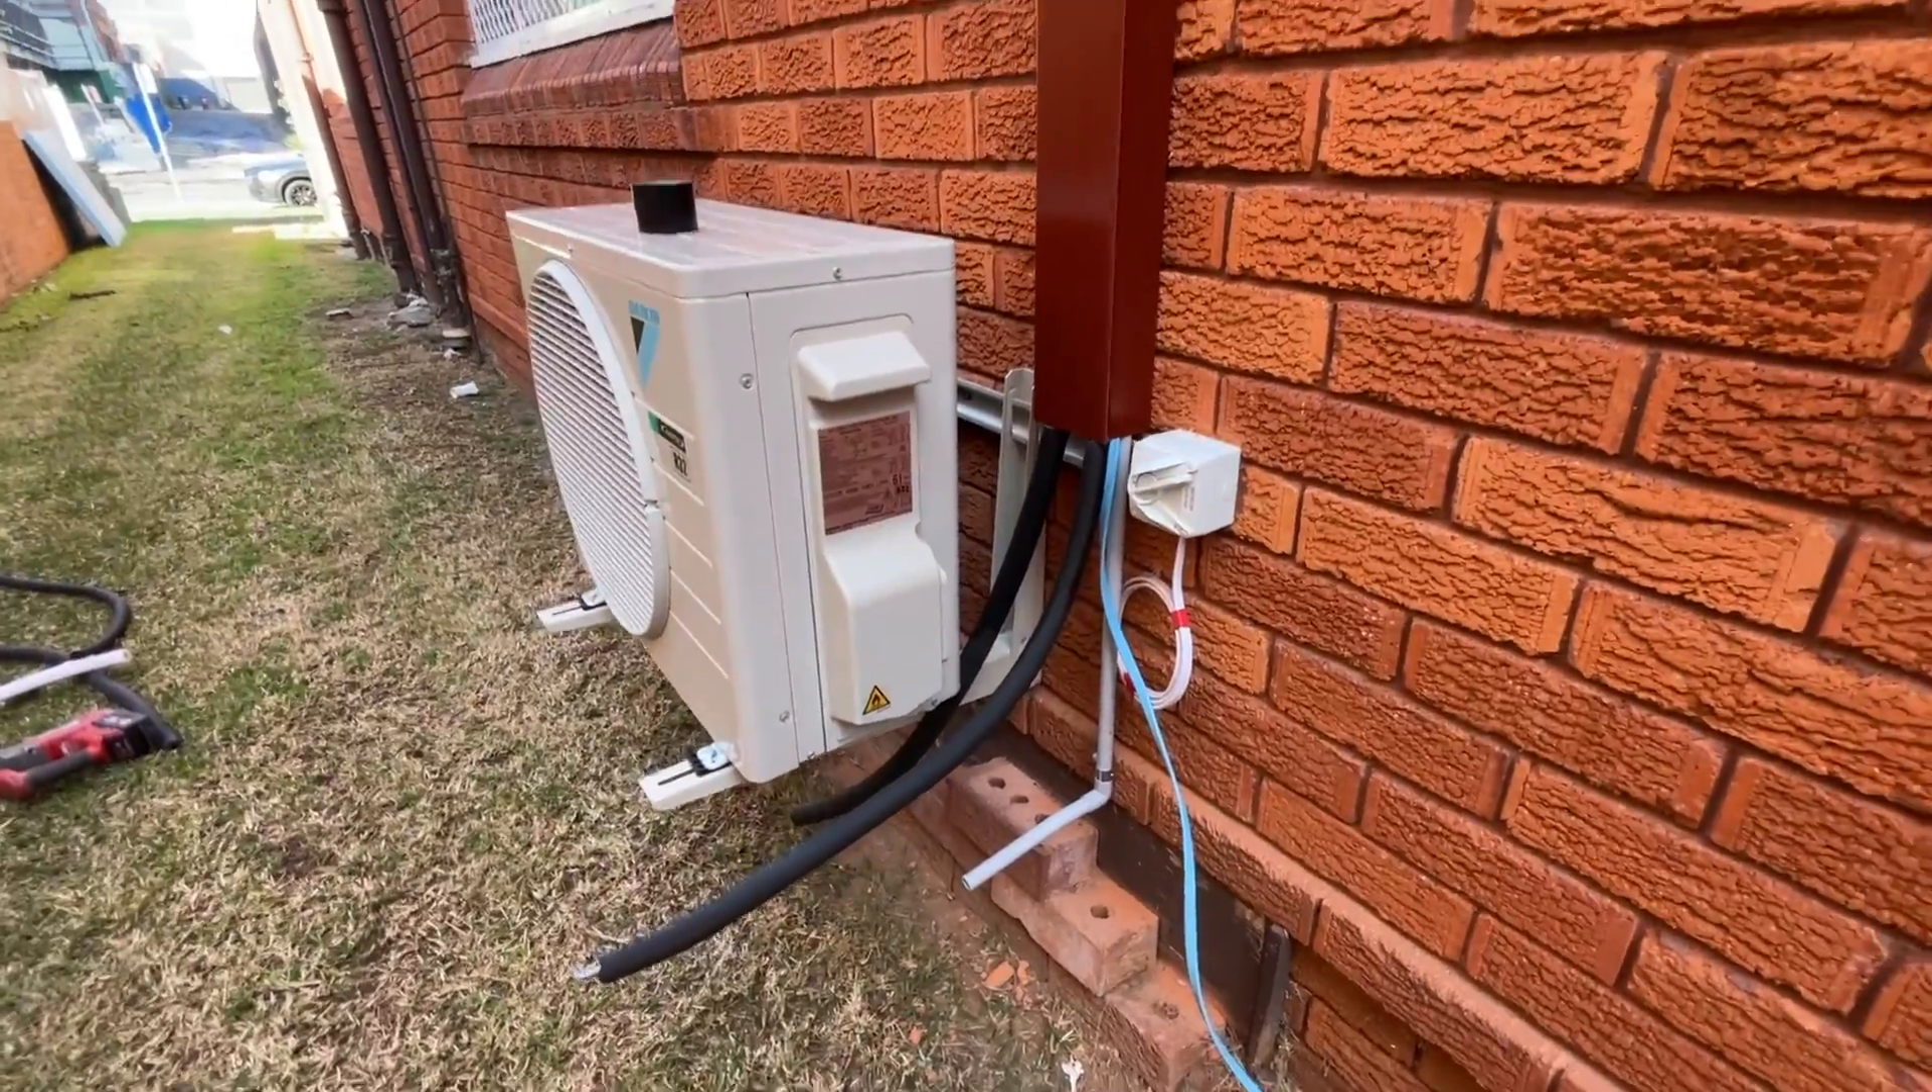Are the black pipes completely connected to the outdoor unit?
No.